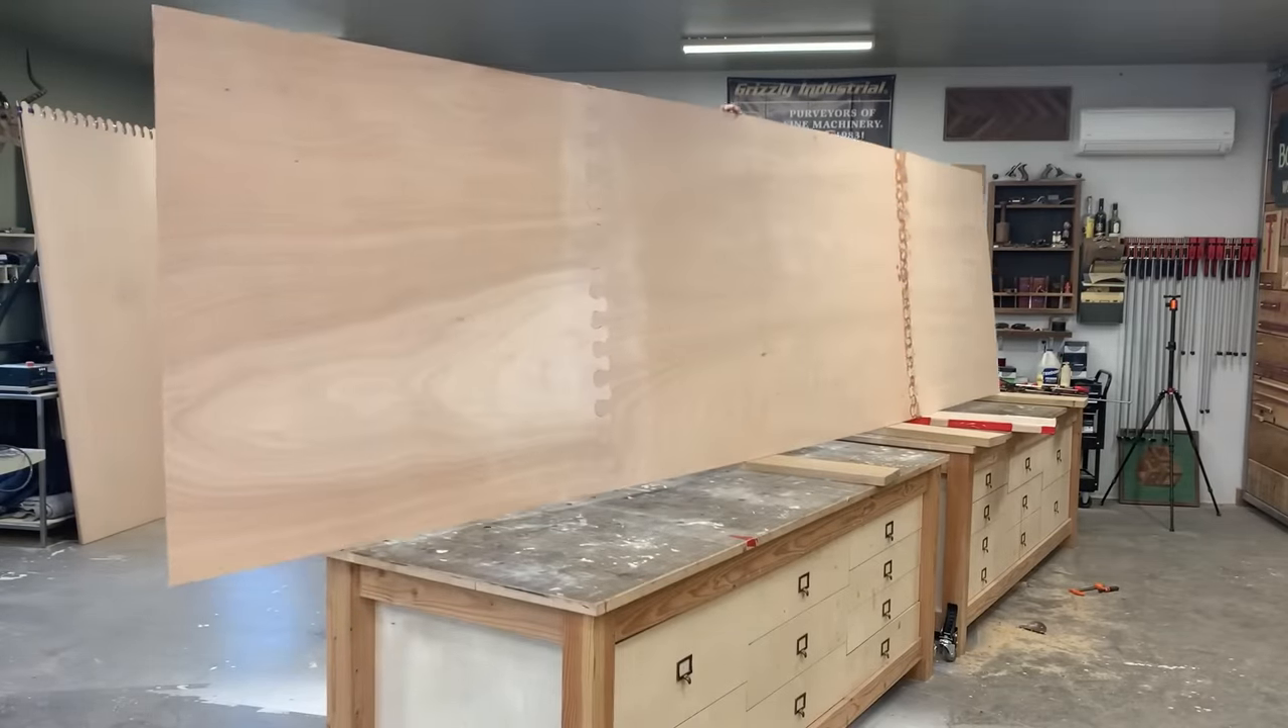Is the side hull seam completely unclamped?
Yes.